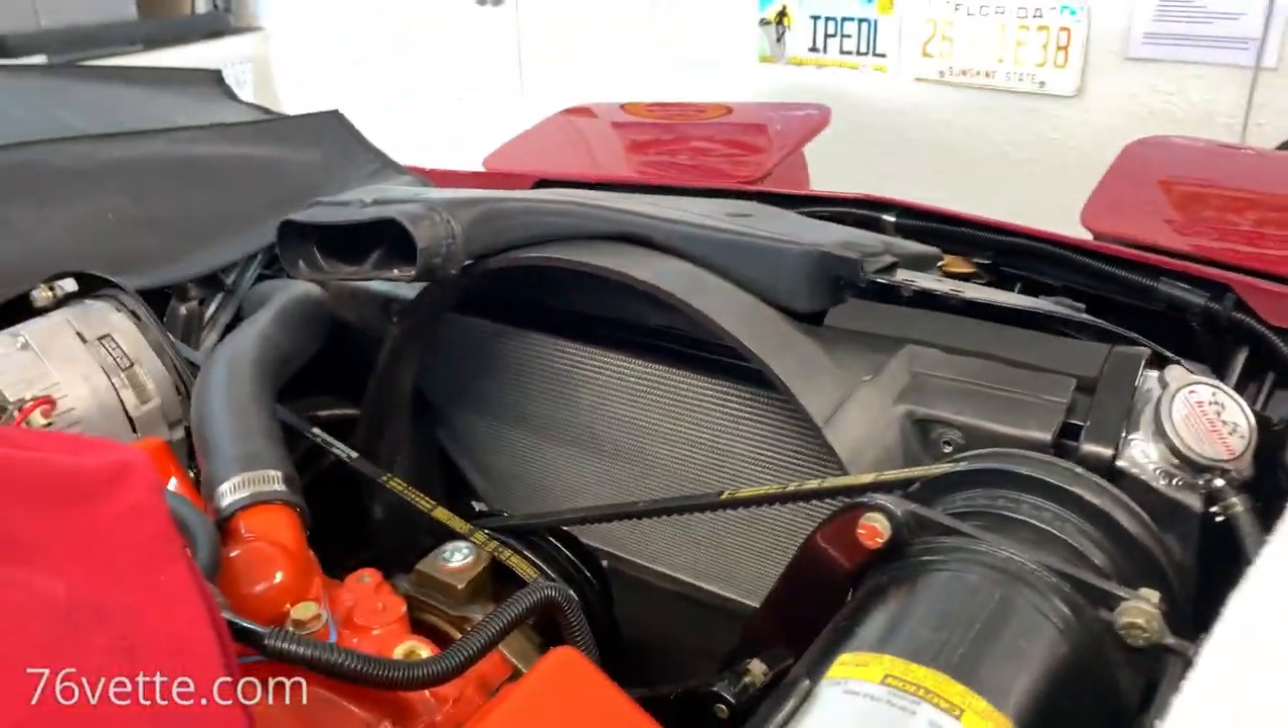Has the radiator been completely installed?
Yes.